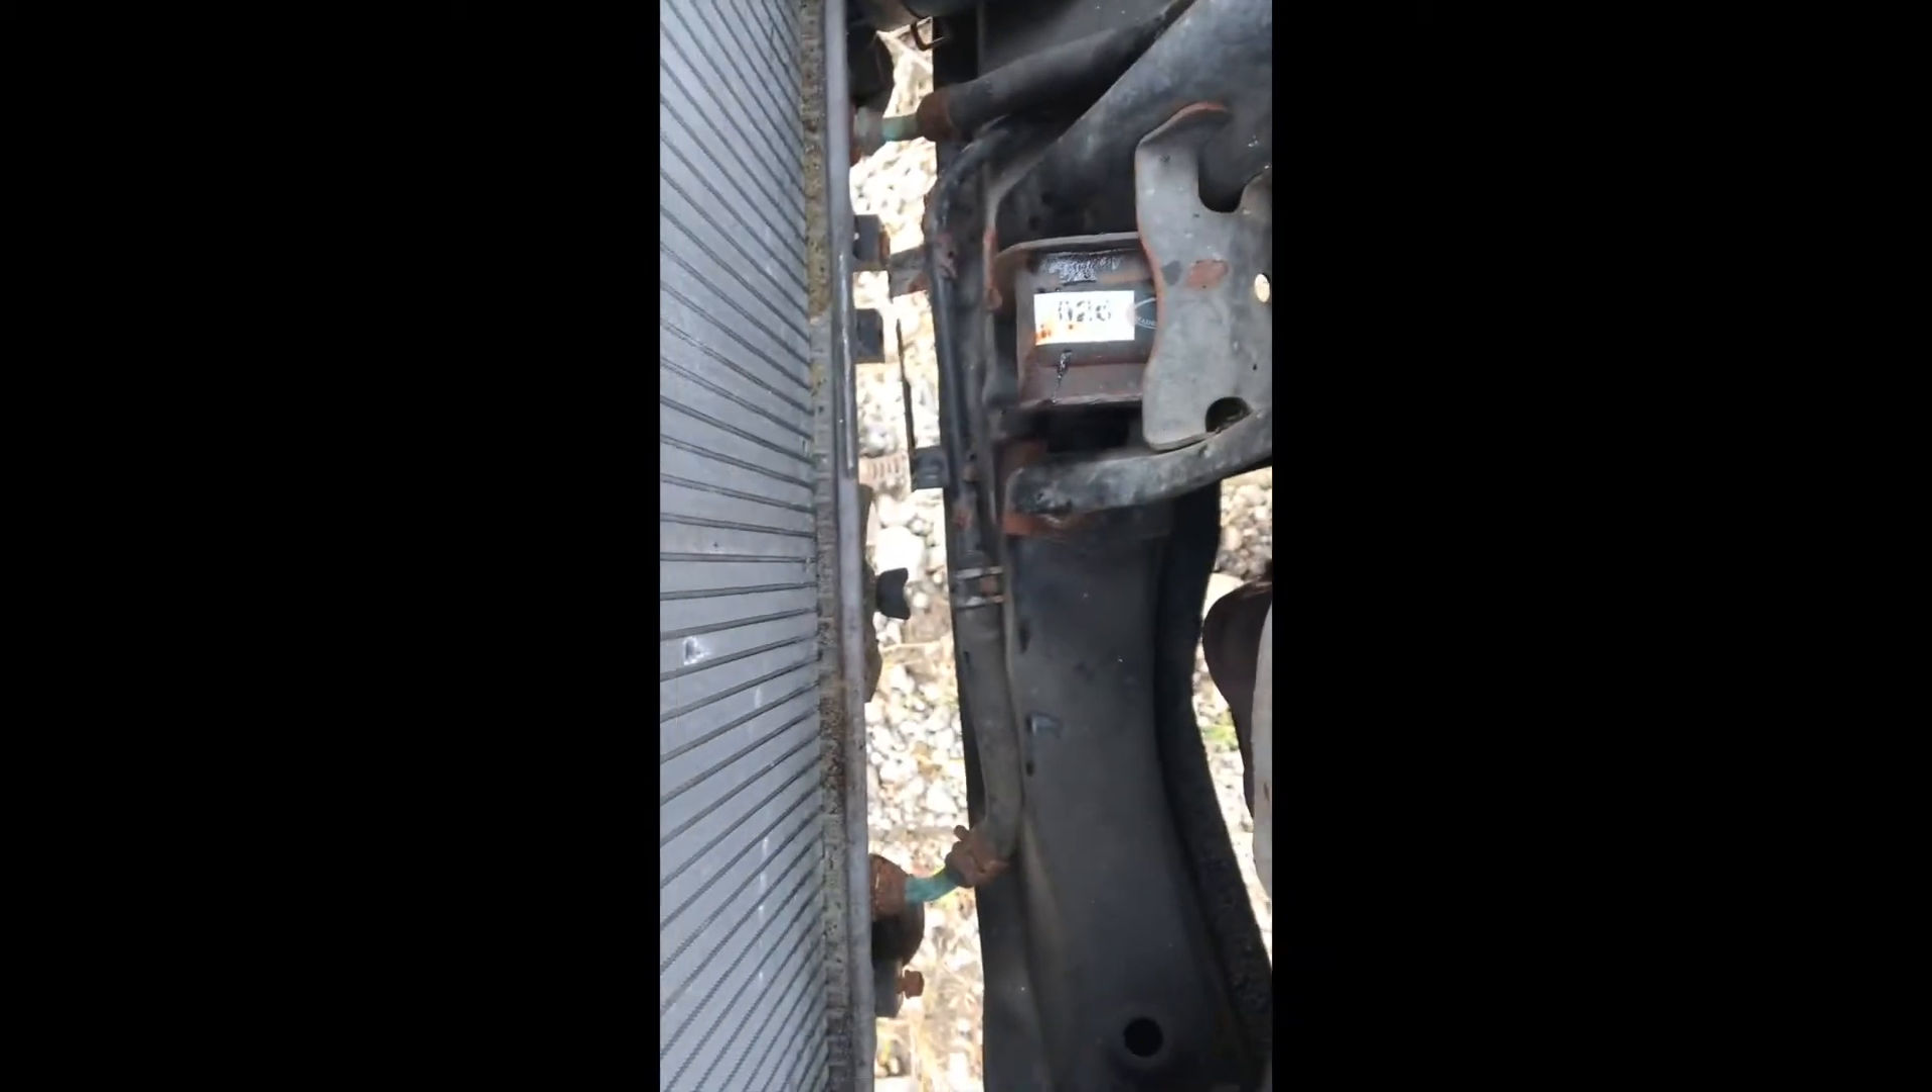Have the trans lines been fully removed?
No.